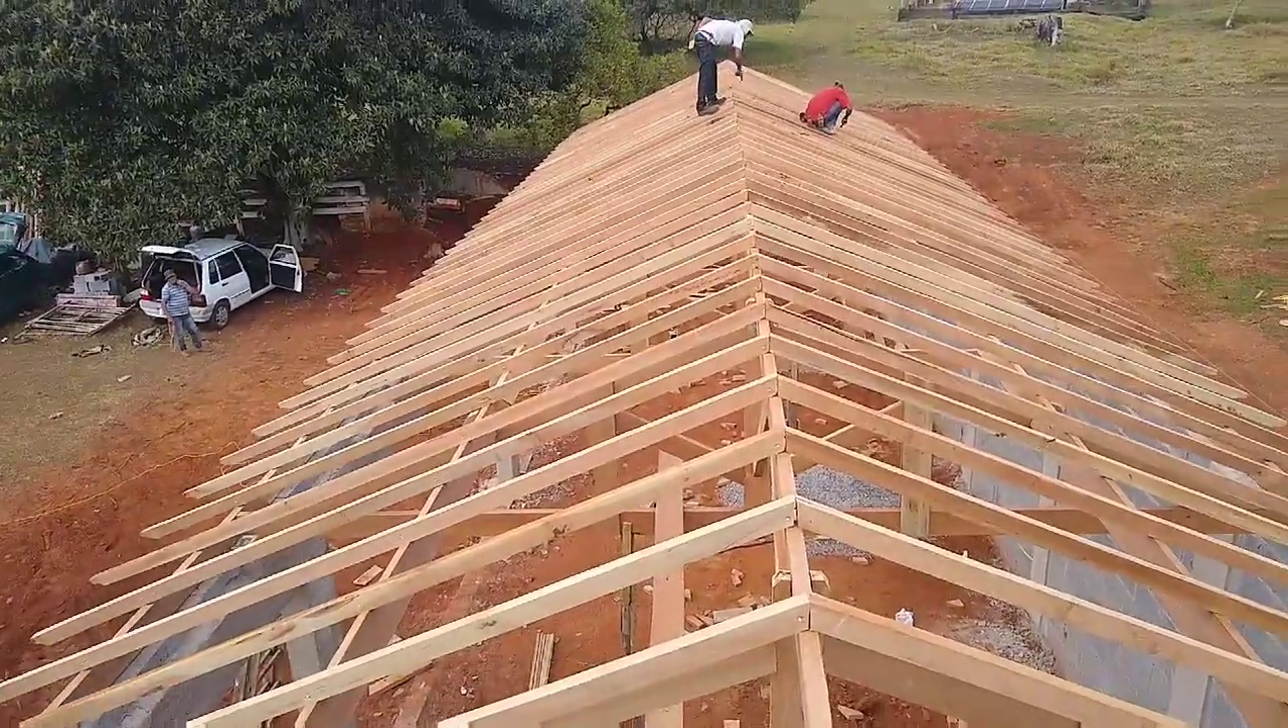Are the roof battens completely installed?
No.